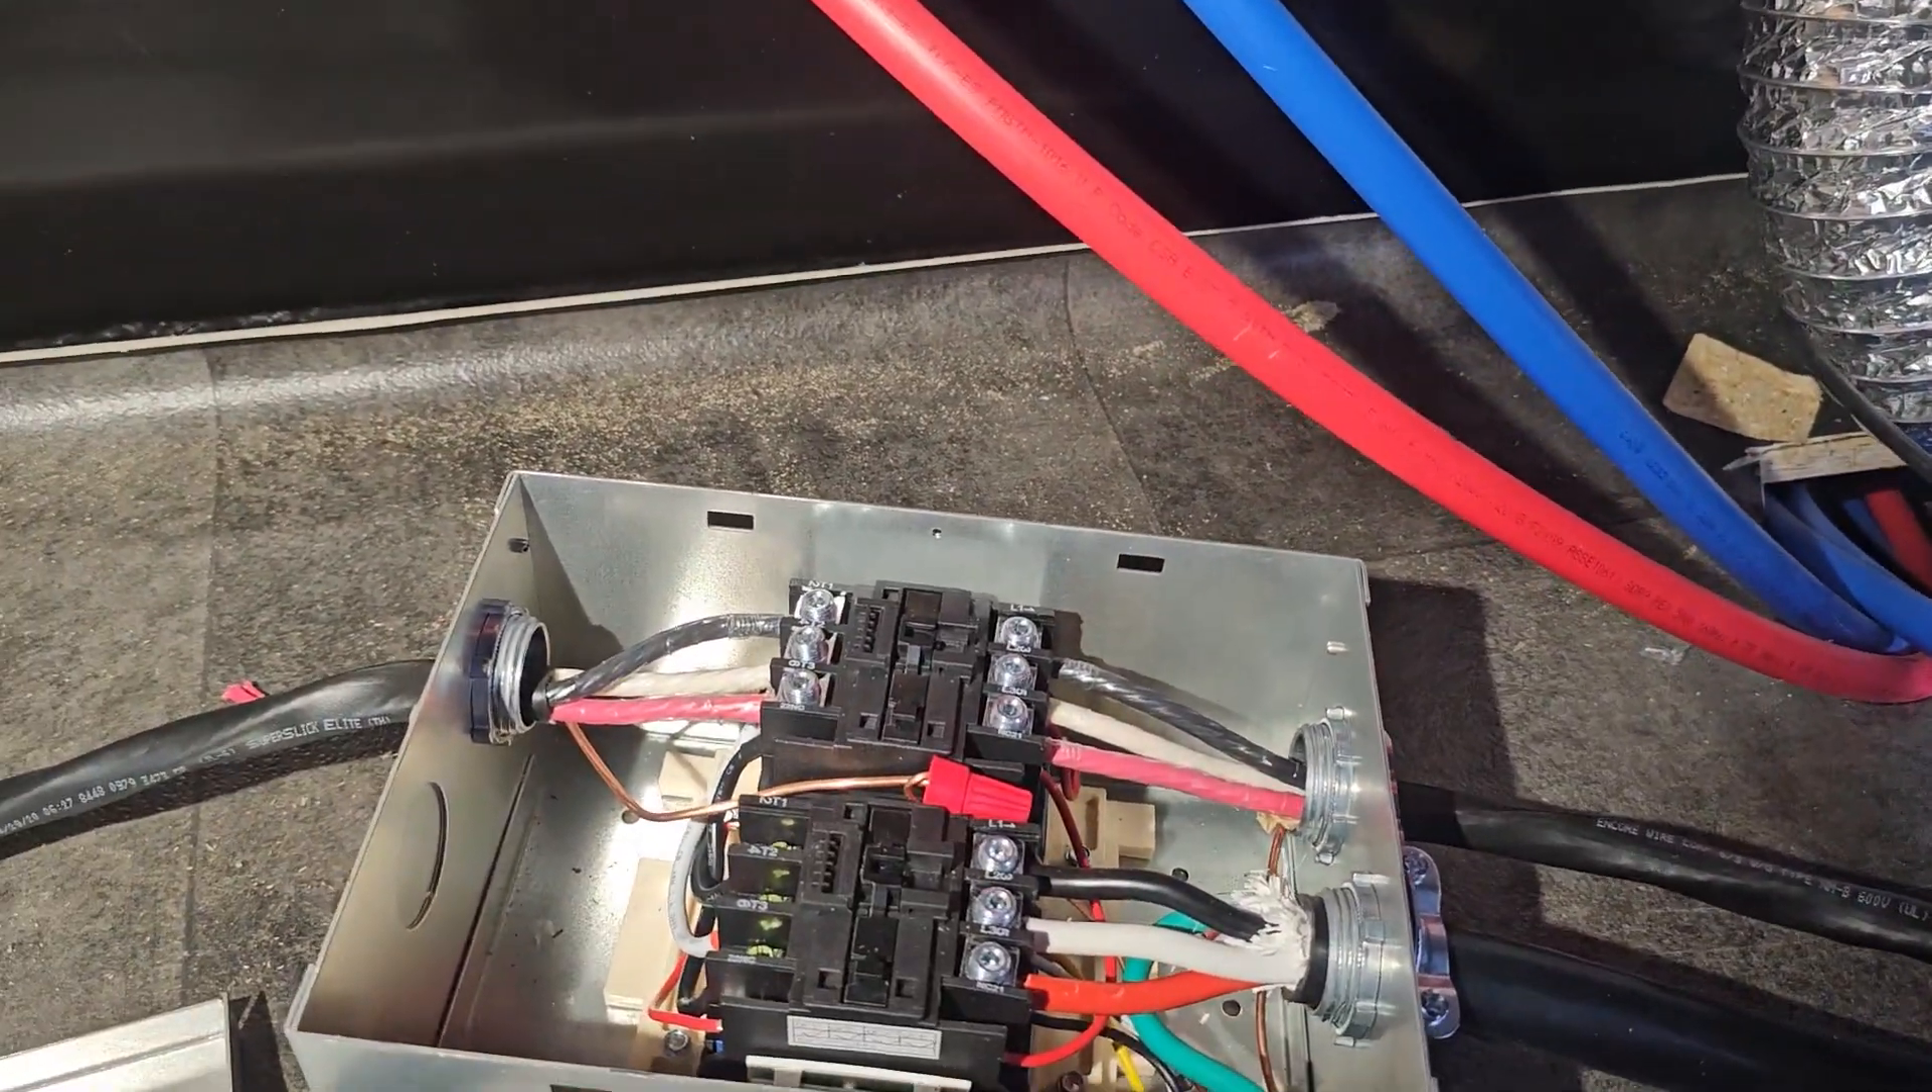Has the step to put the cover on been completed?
No.